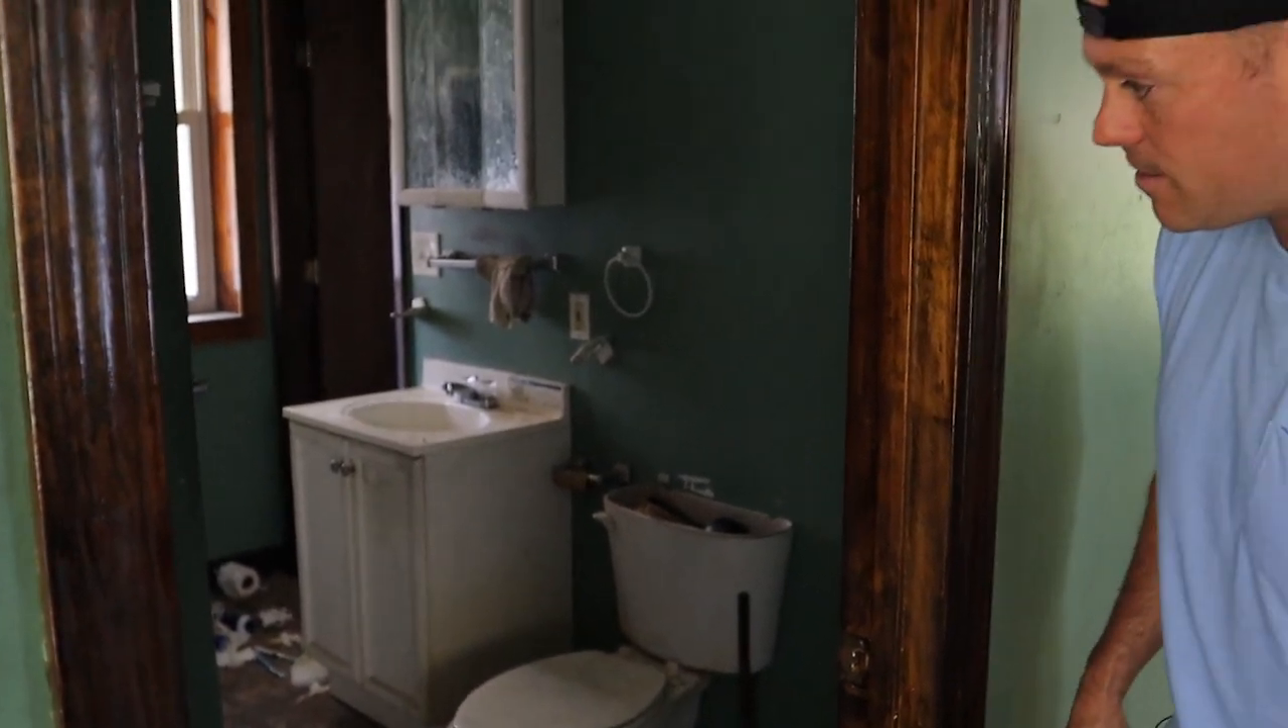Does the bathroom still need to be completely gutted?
Yes.